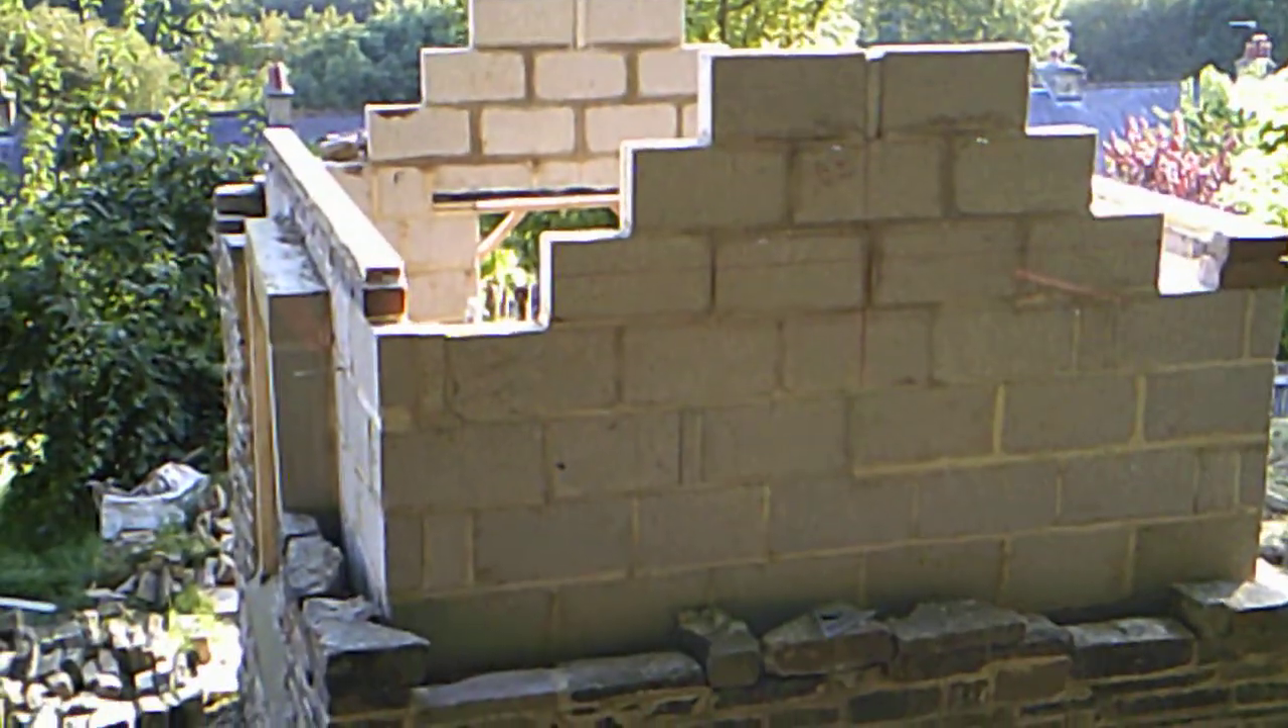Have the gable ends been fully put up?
No.